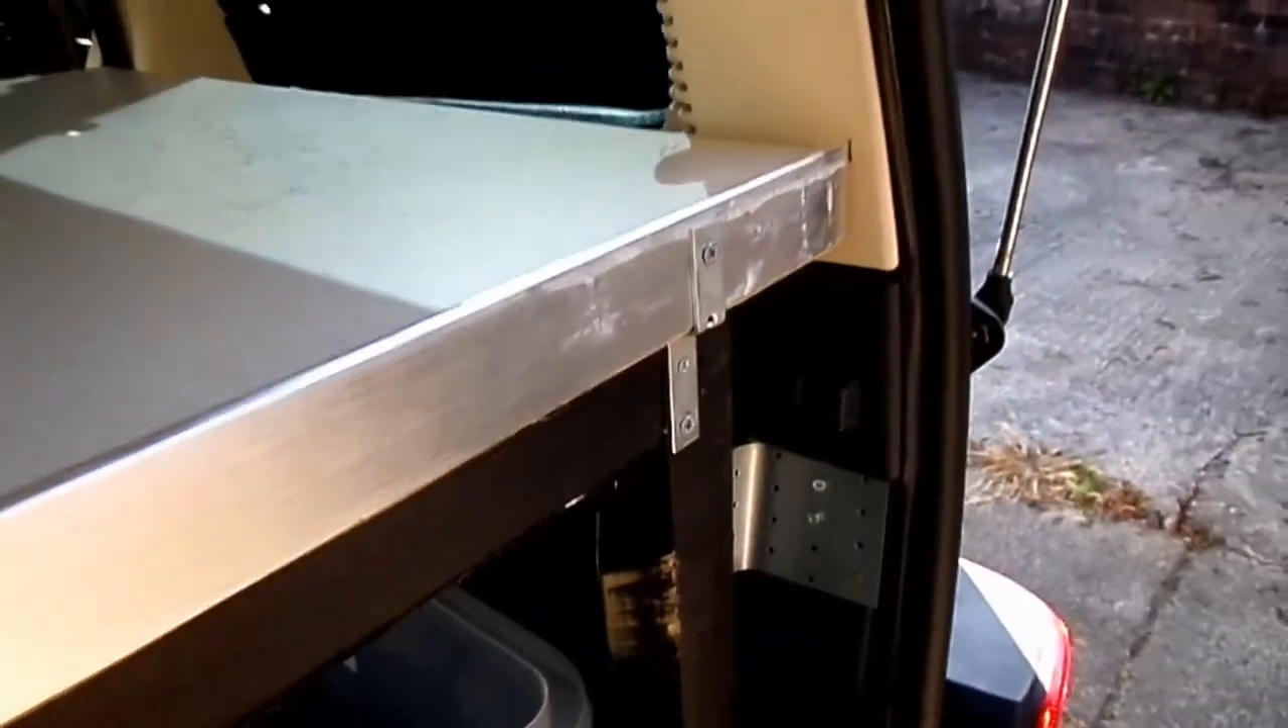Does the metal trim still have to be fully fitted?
No.